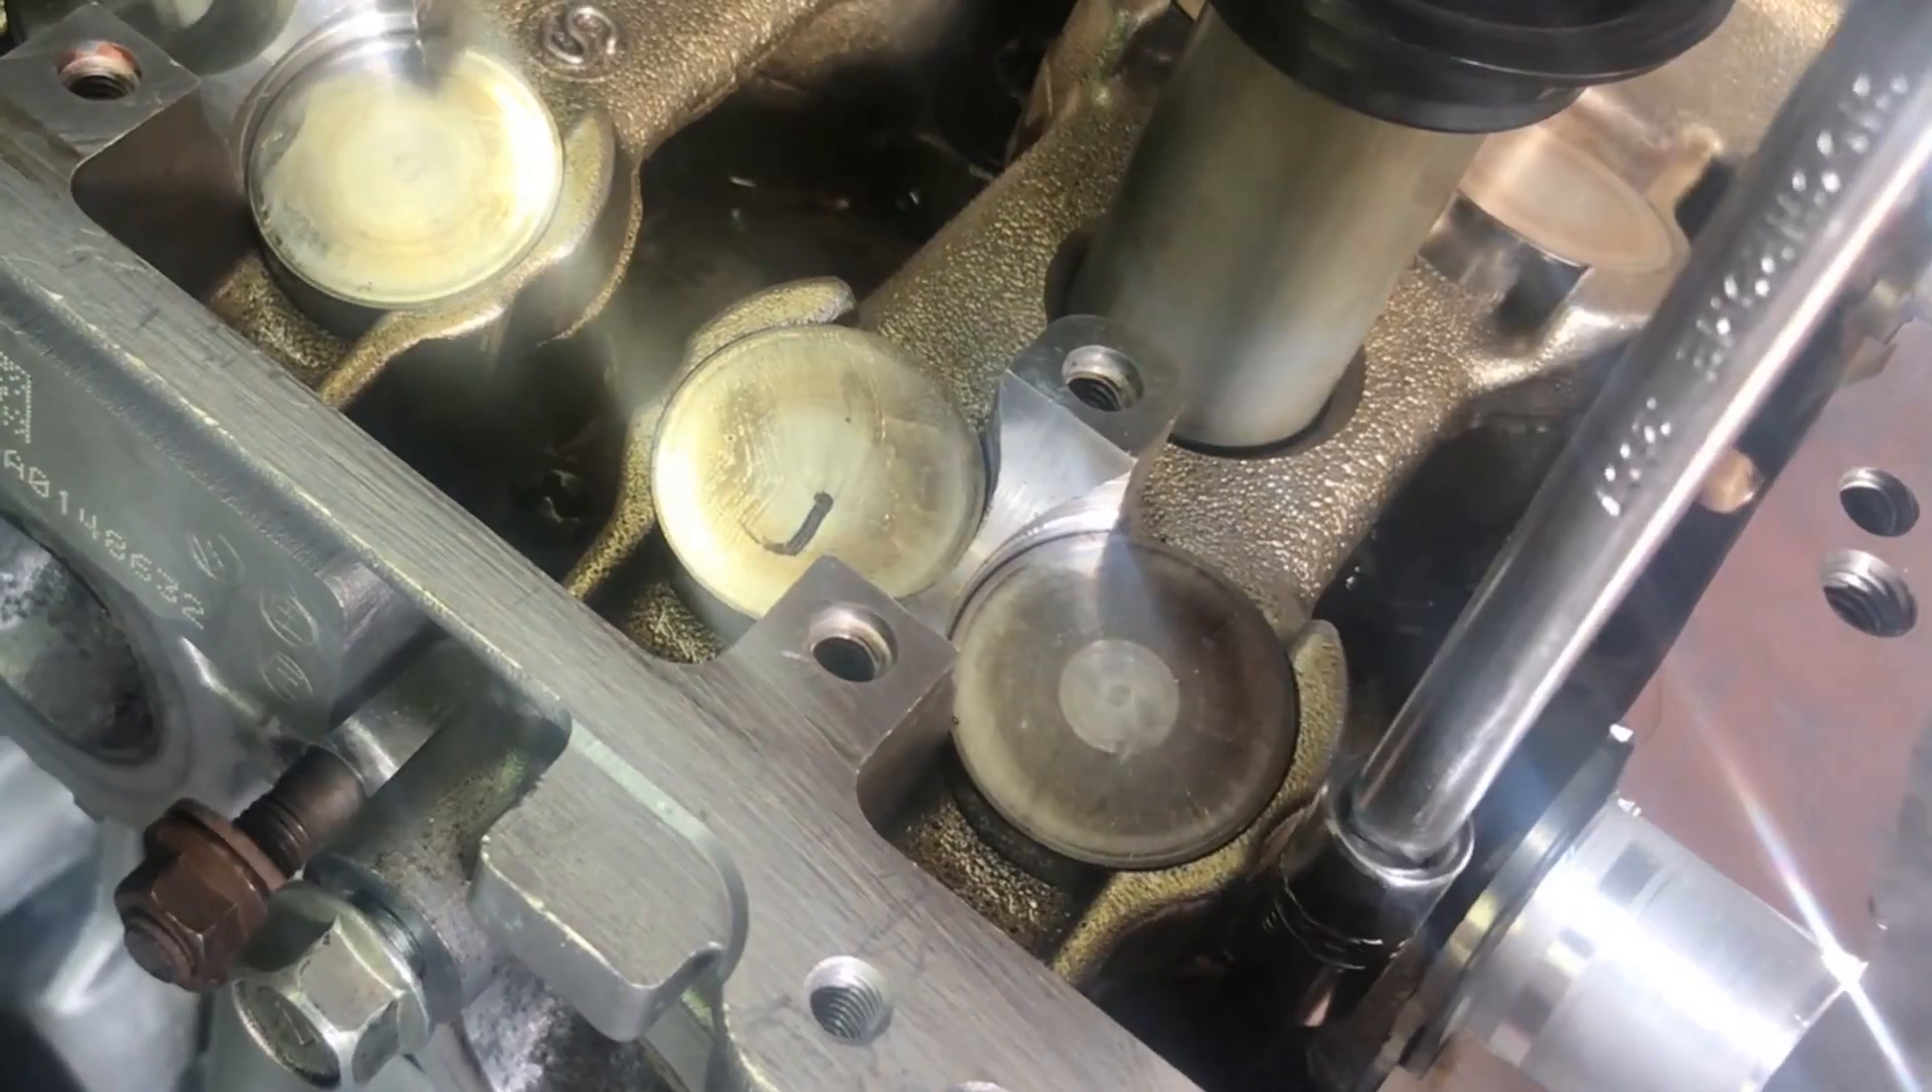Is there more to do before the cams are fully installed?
Yes.